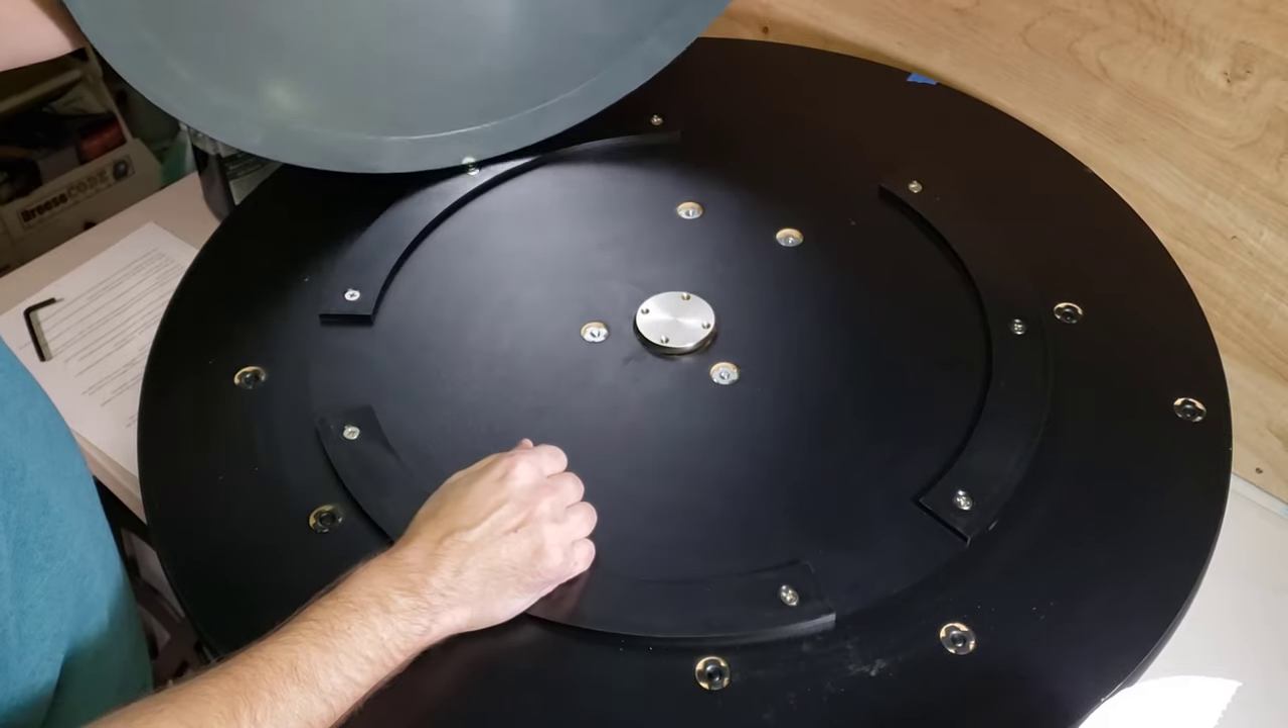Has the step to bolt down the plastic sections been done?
Yes.